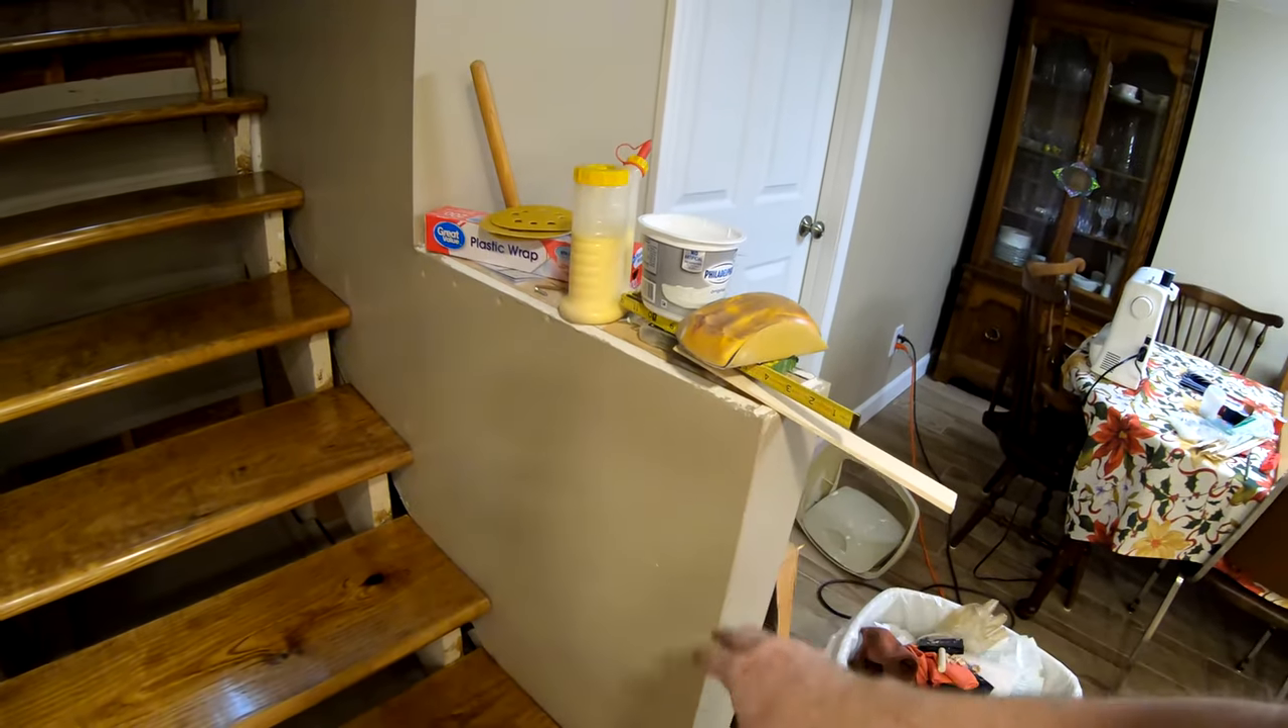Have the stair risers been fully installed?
No.